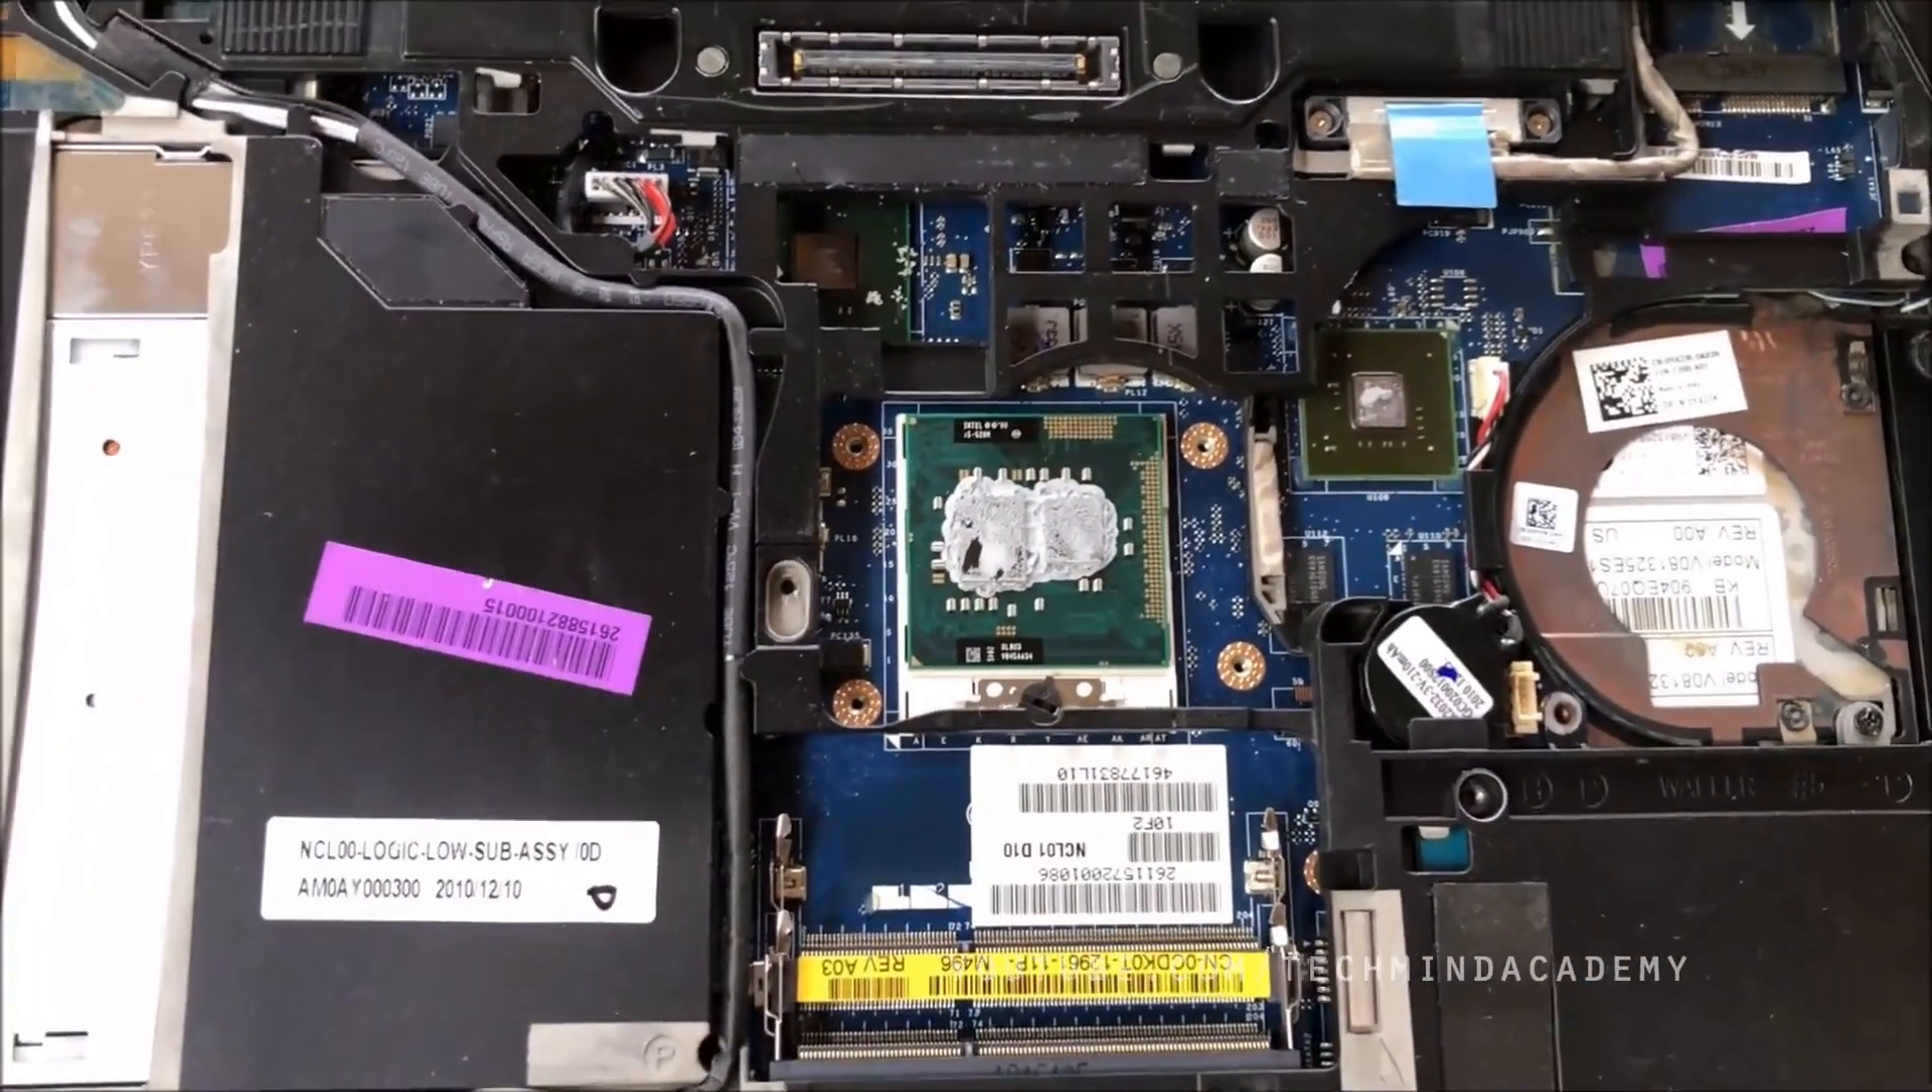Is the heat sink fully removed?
Yes.